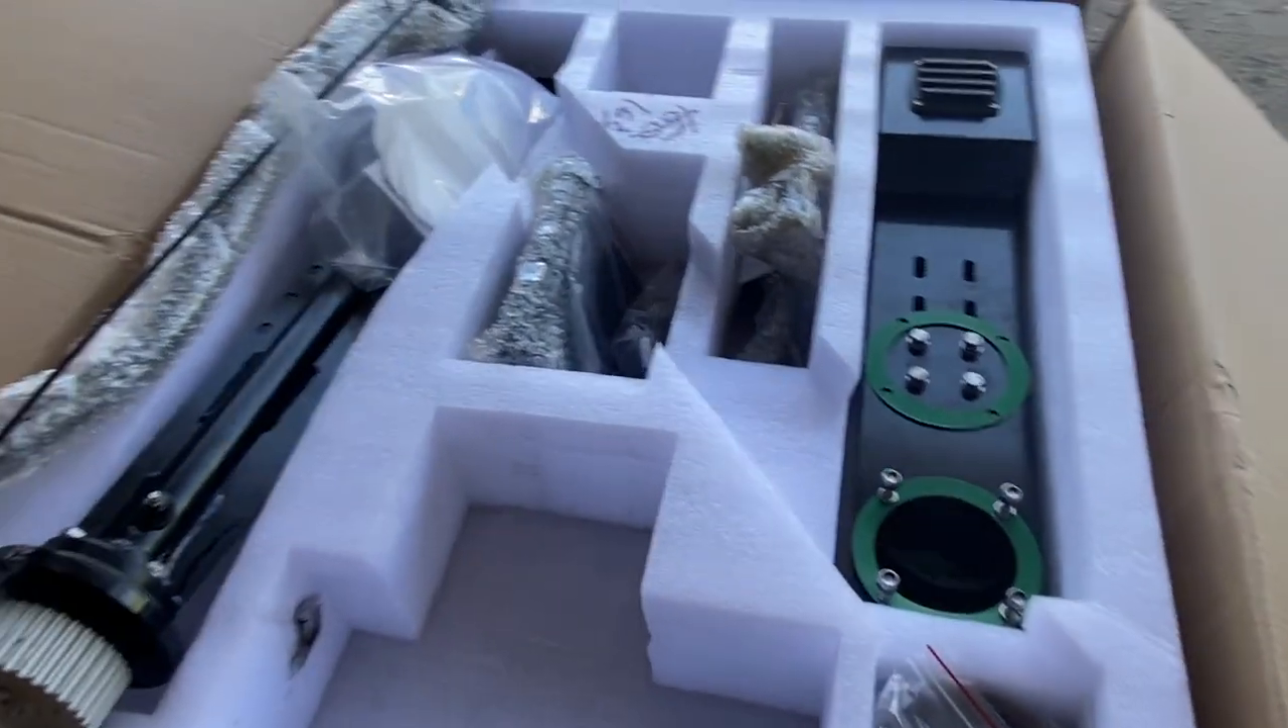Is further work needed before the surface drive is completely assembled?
Yes.